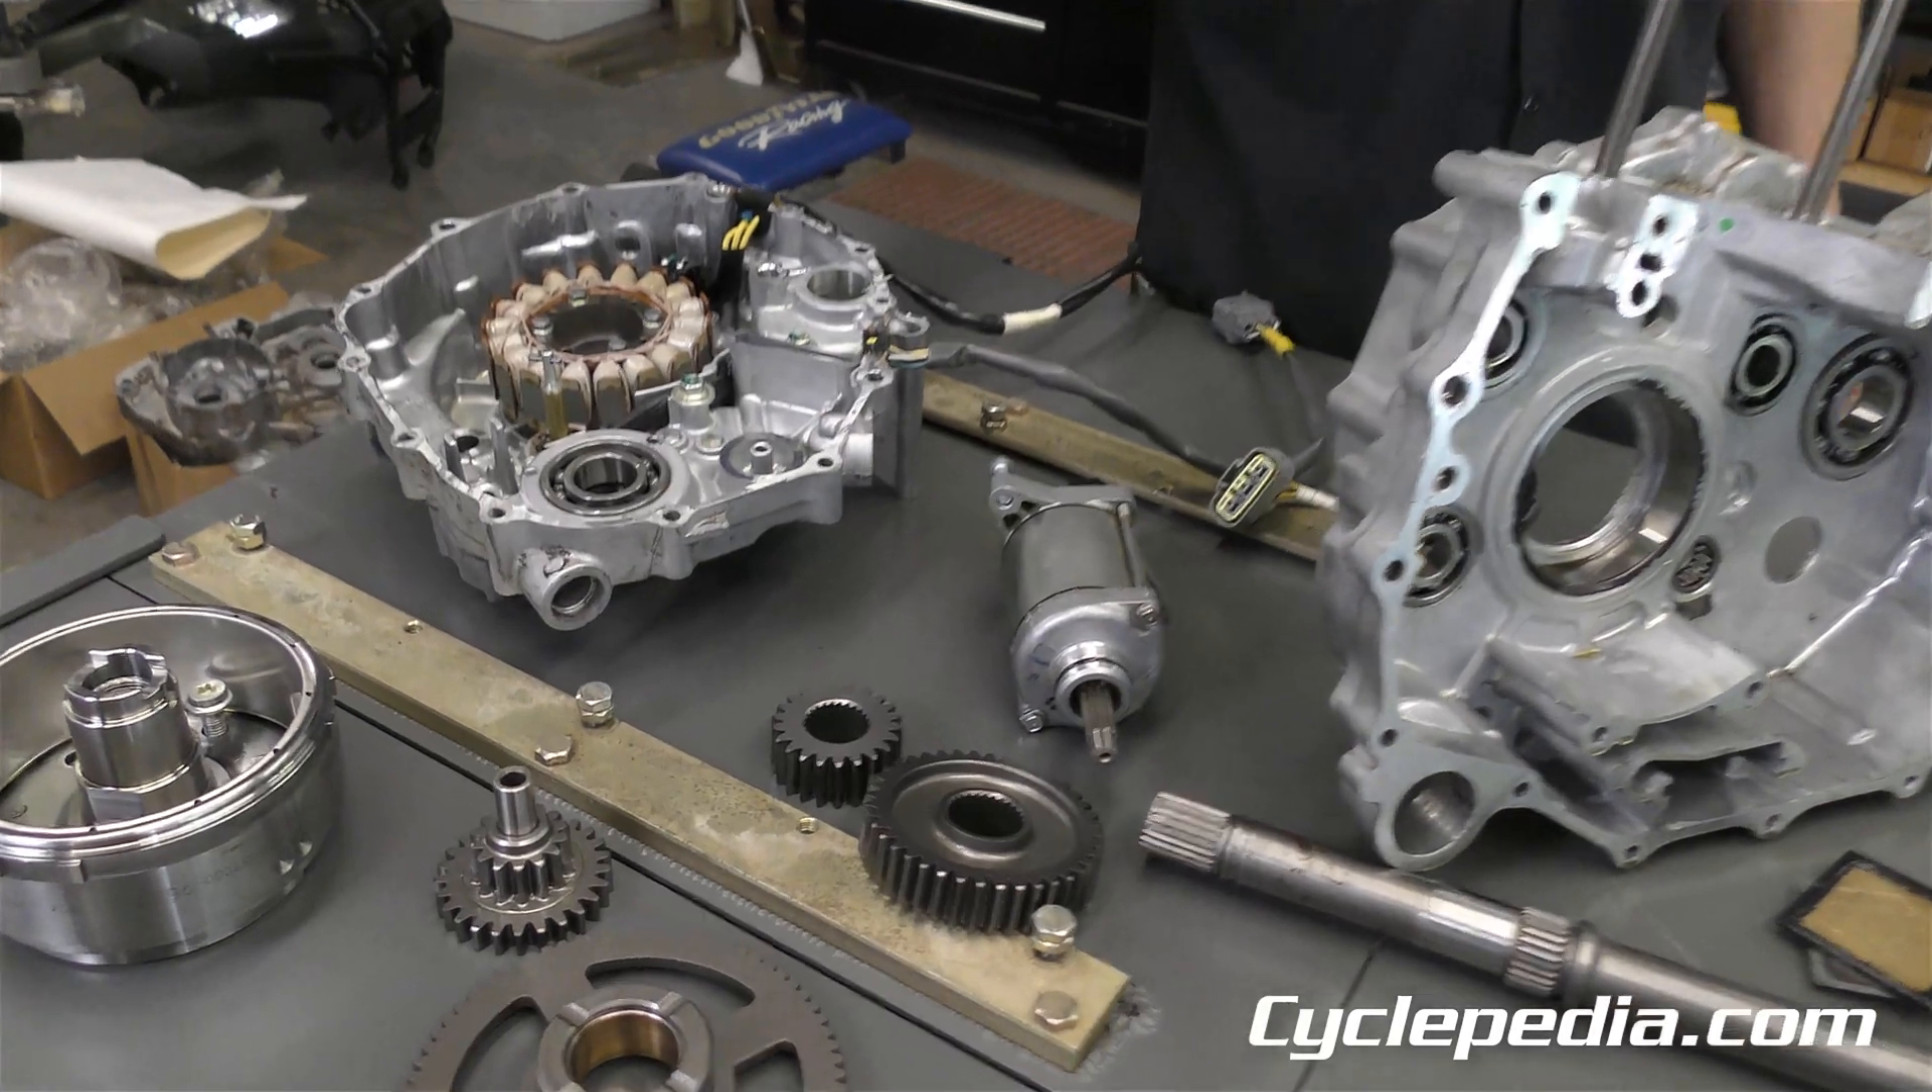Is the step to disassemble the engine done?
Yes.